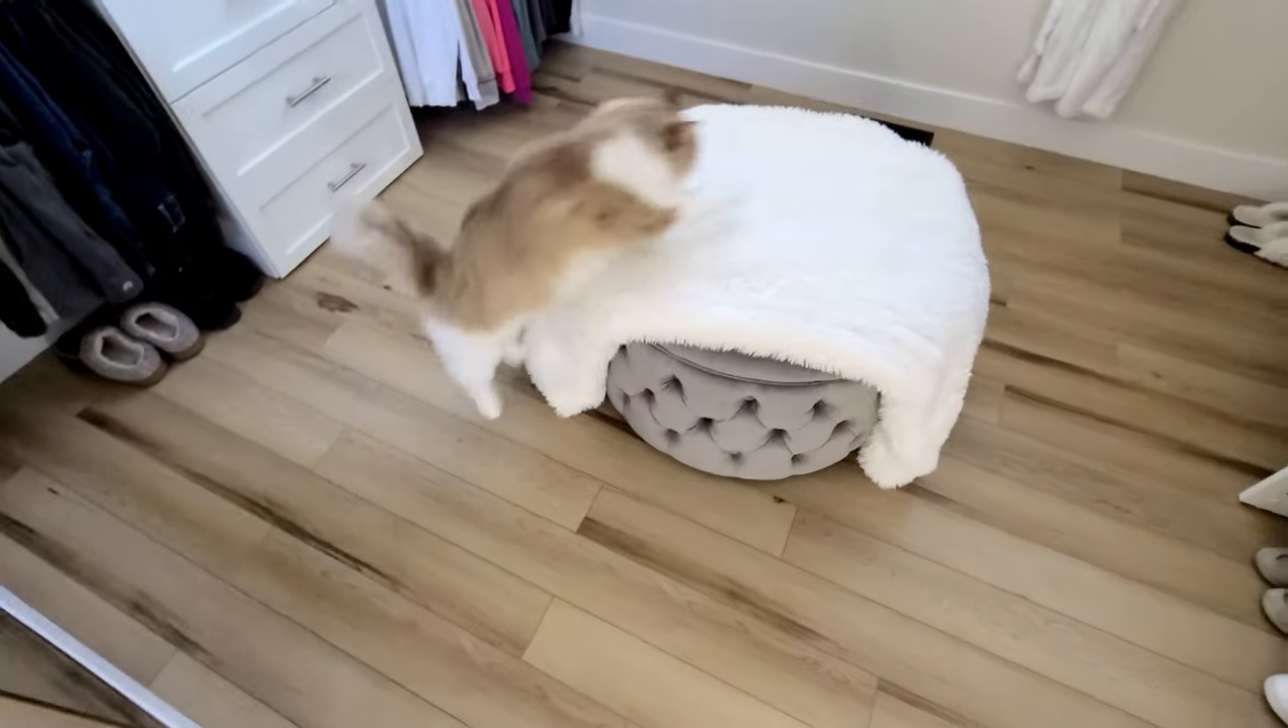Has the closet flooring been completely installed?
Yes.